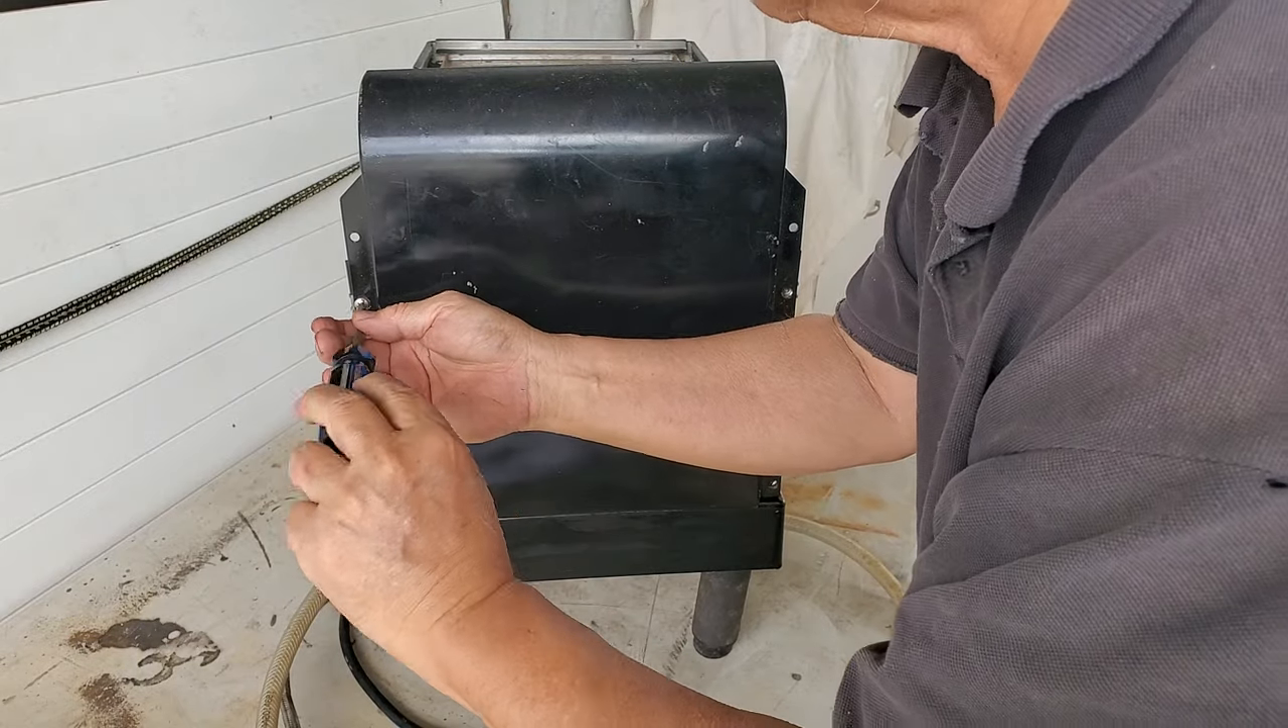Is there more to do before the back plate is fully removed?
Yes.